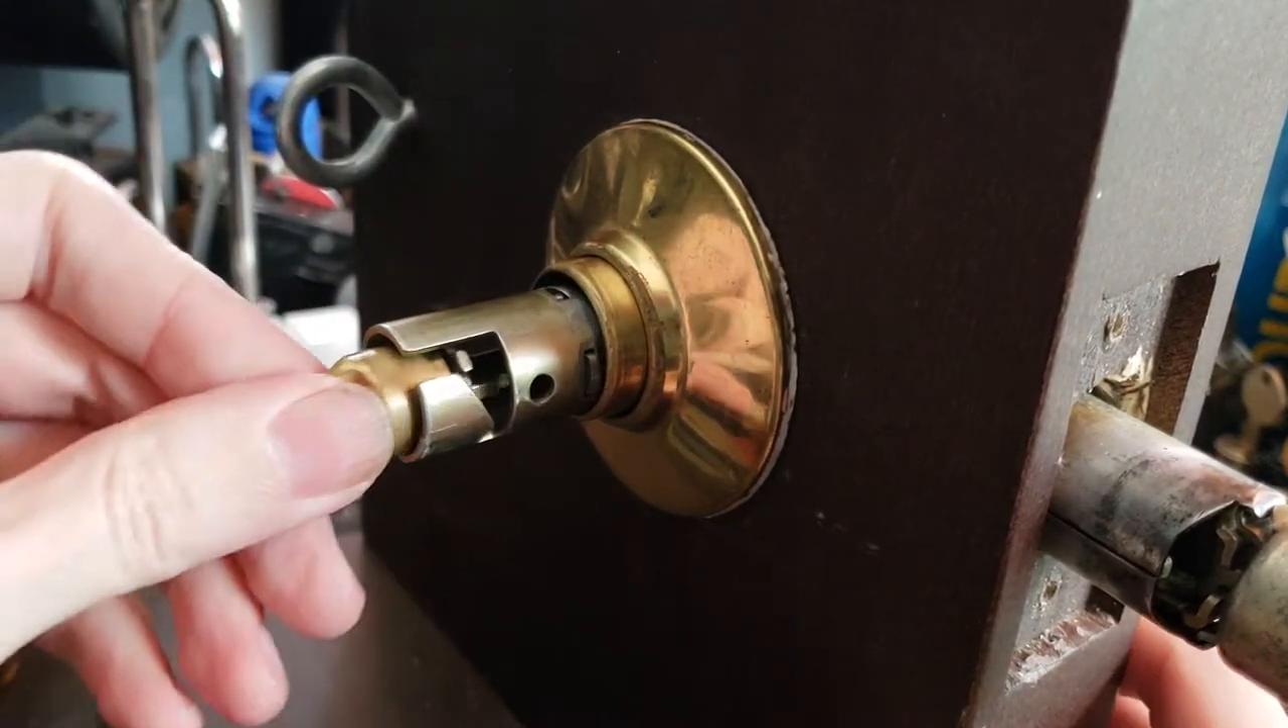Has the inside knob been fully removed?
Yes.